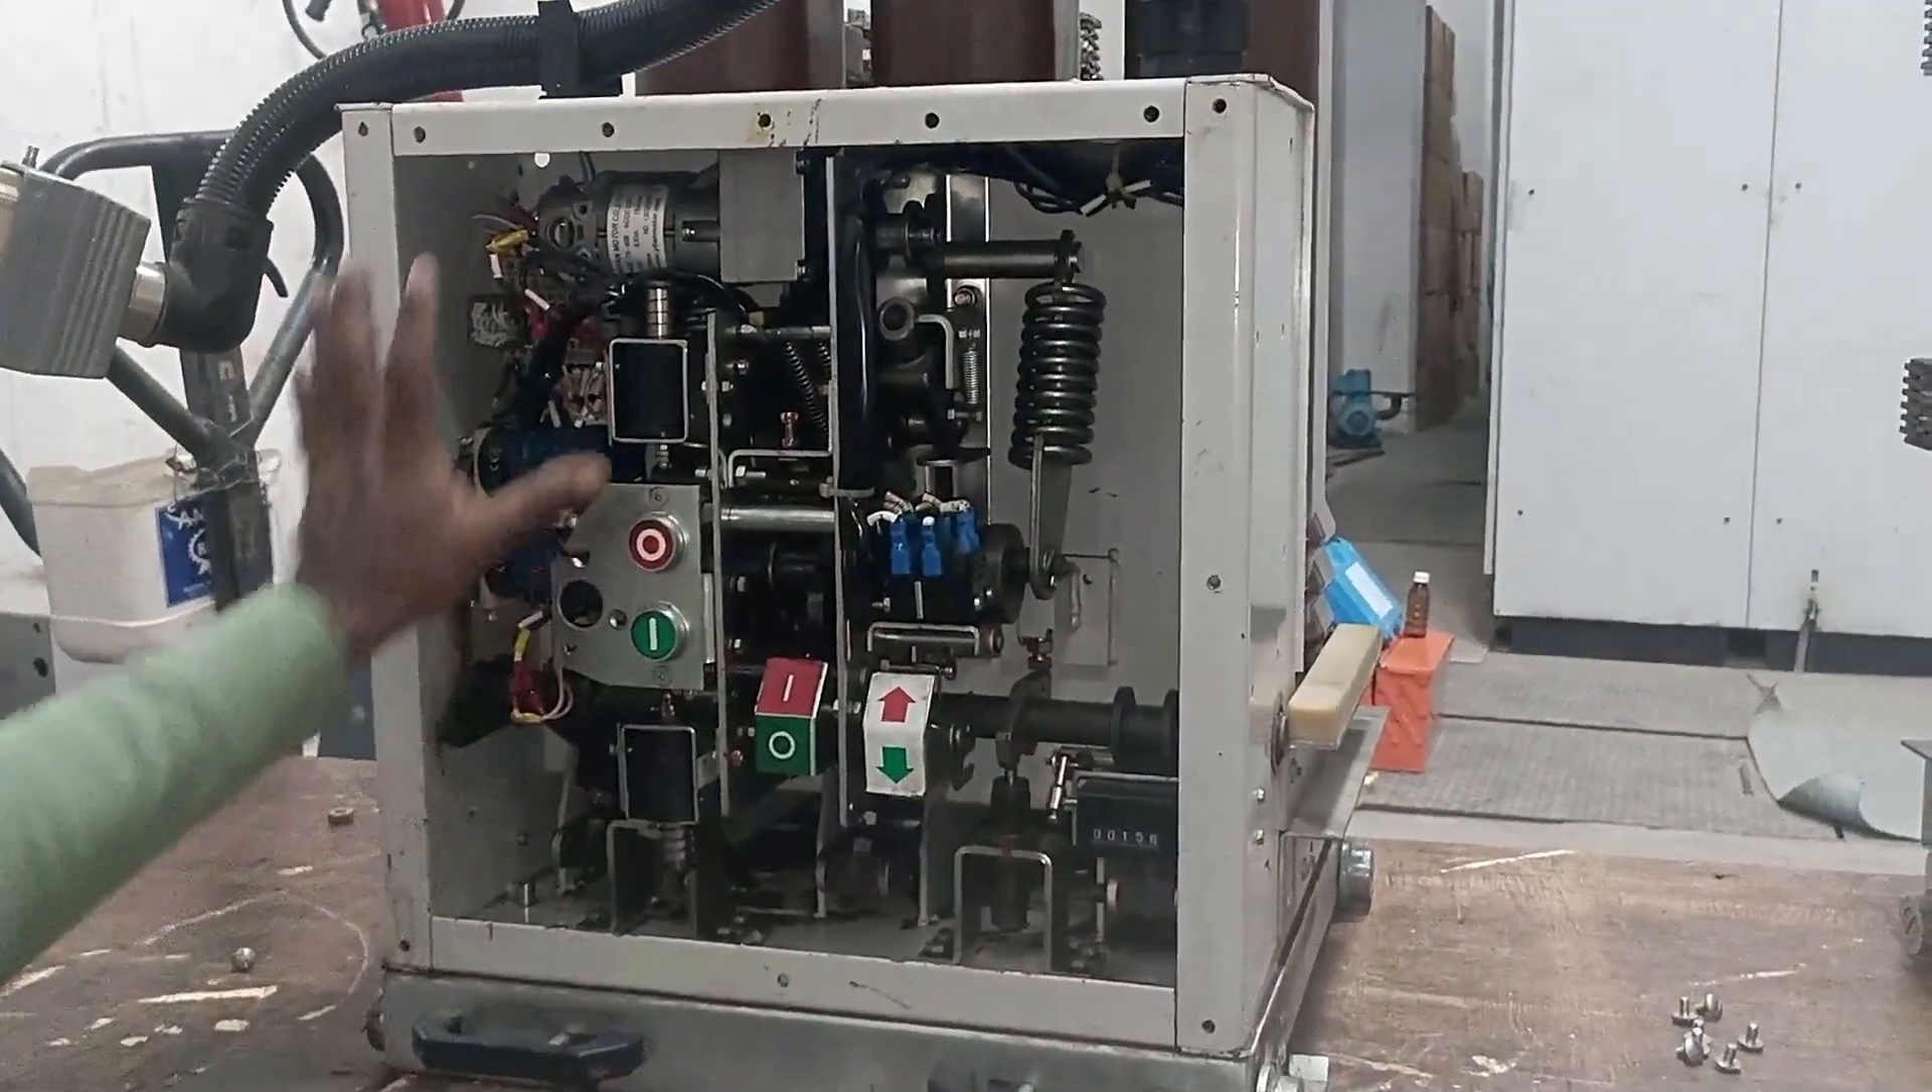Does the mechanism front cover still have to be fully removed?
No.